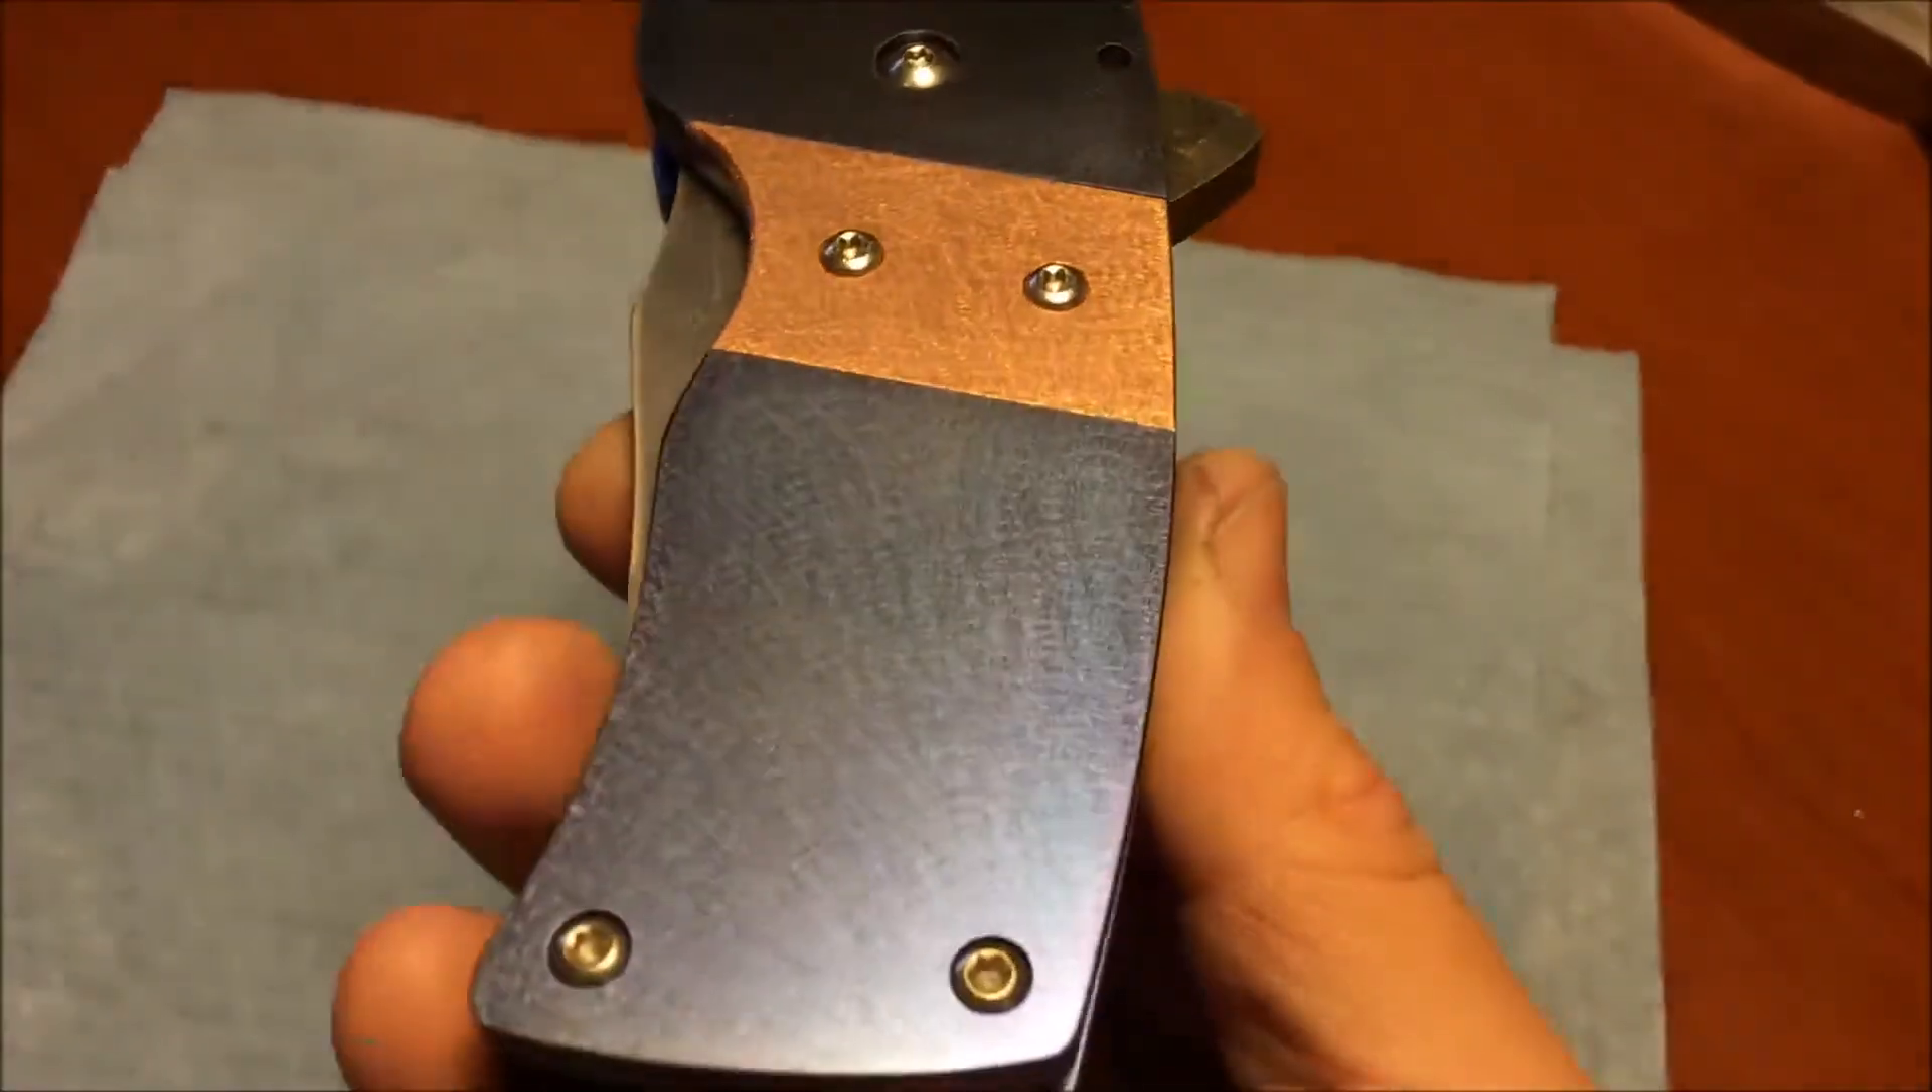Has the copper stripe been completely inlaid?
Yes.